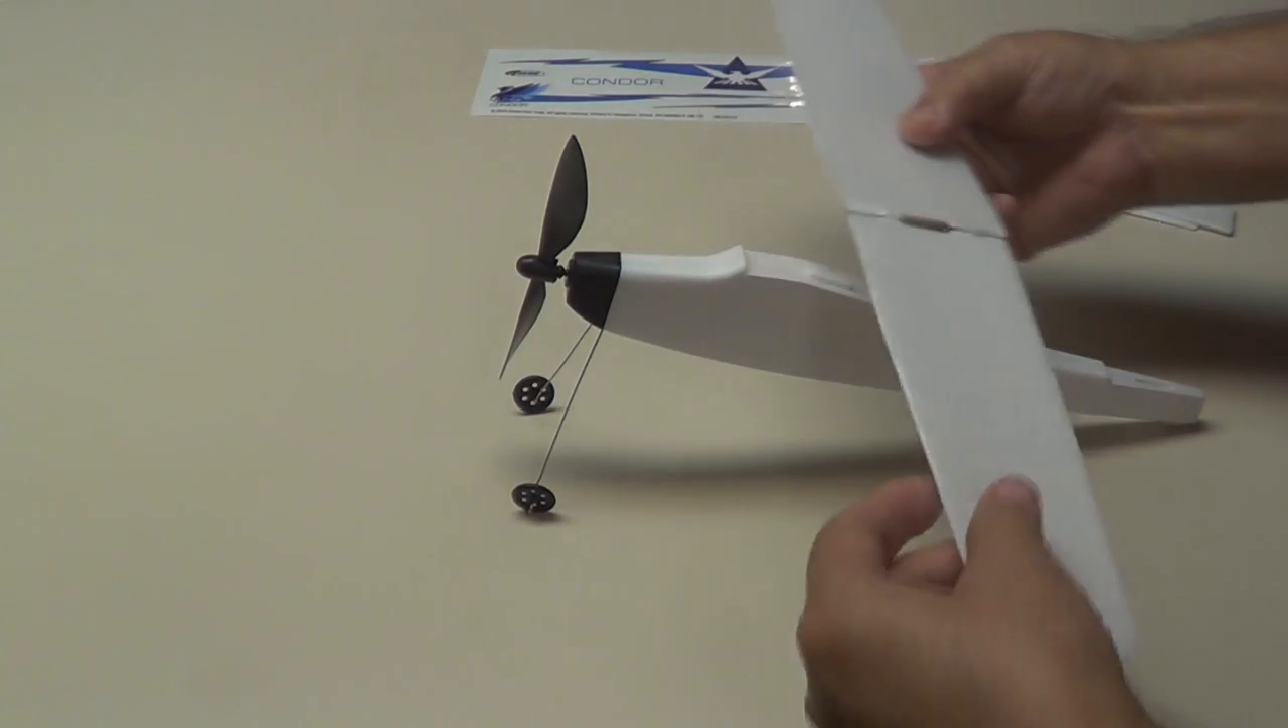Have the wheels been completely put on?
Yes.